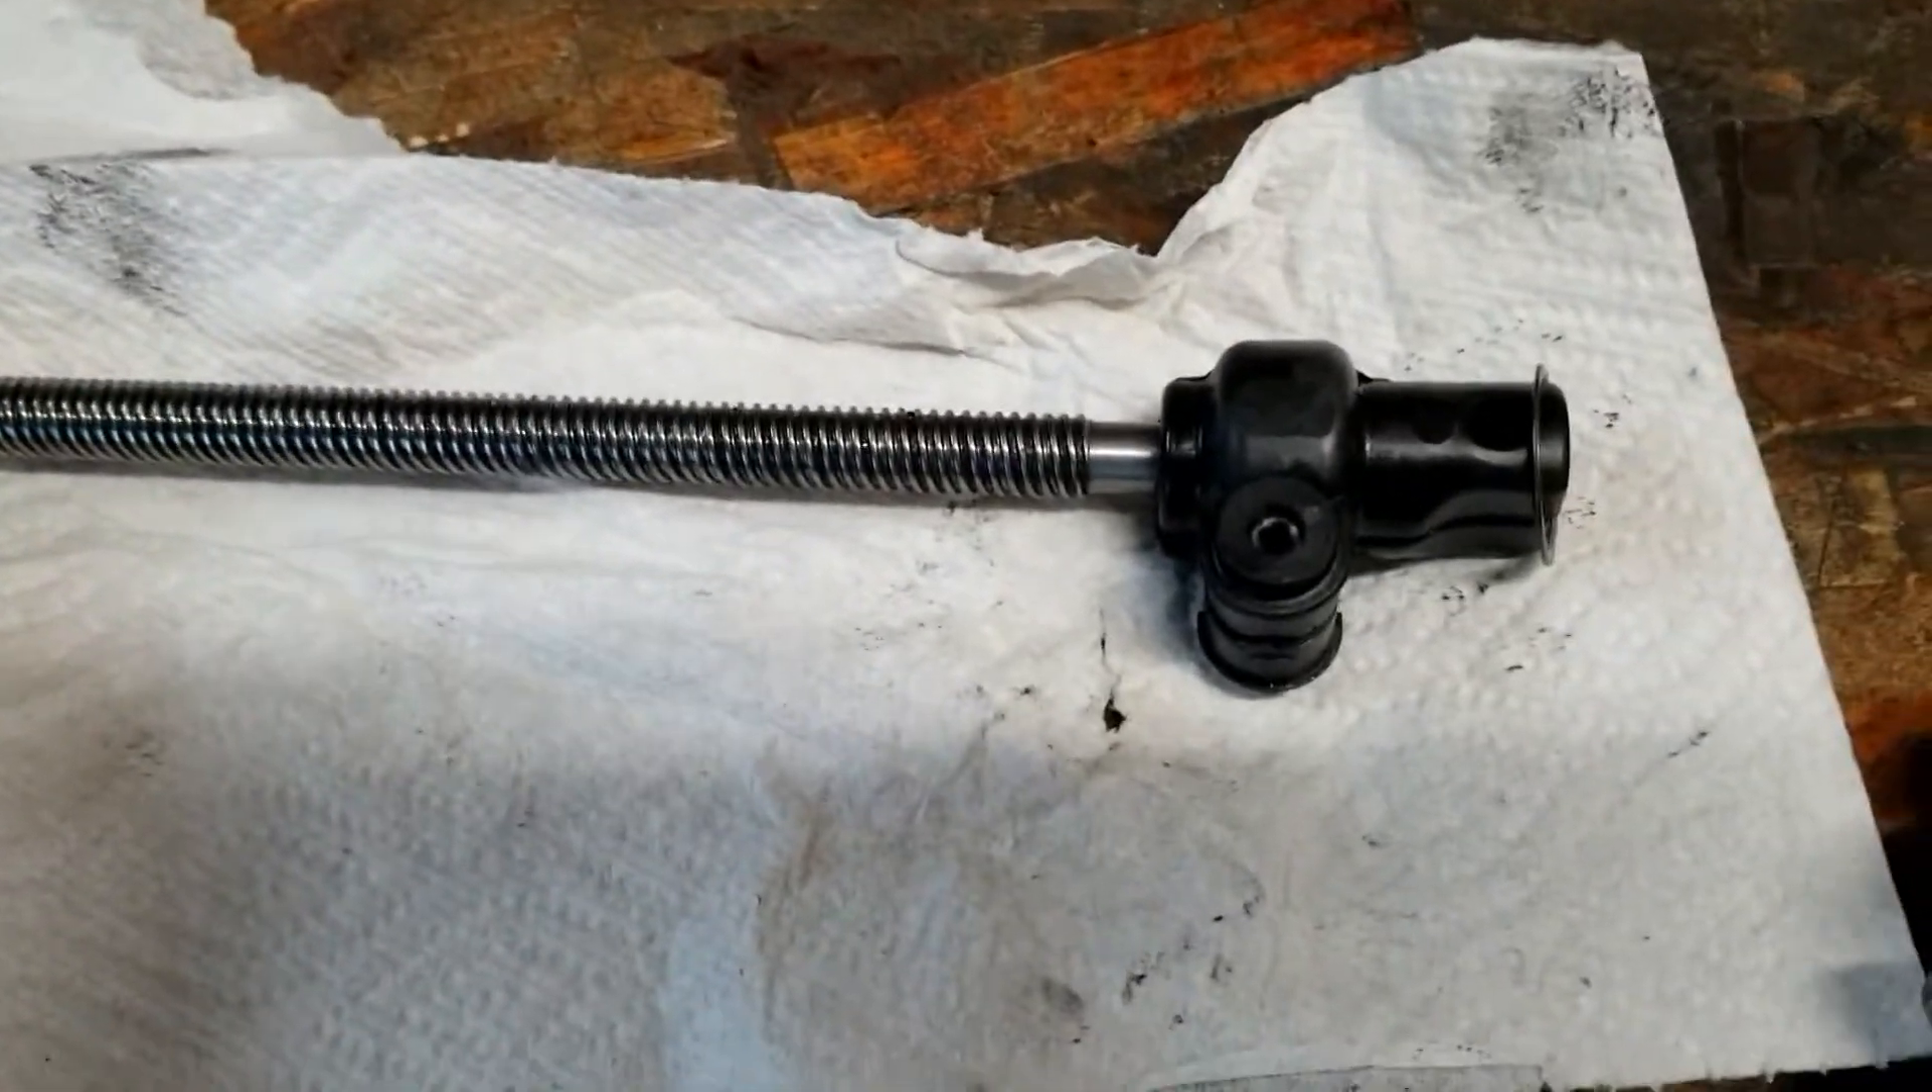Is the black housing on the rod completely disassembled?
No.